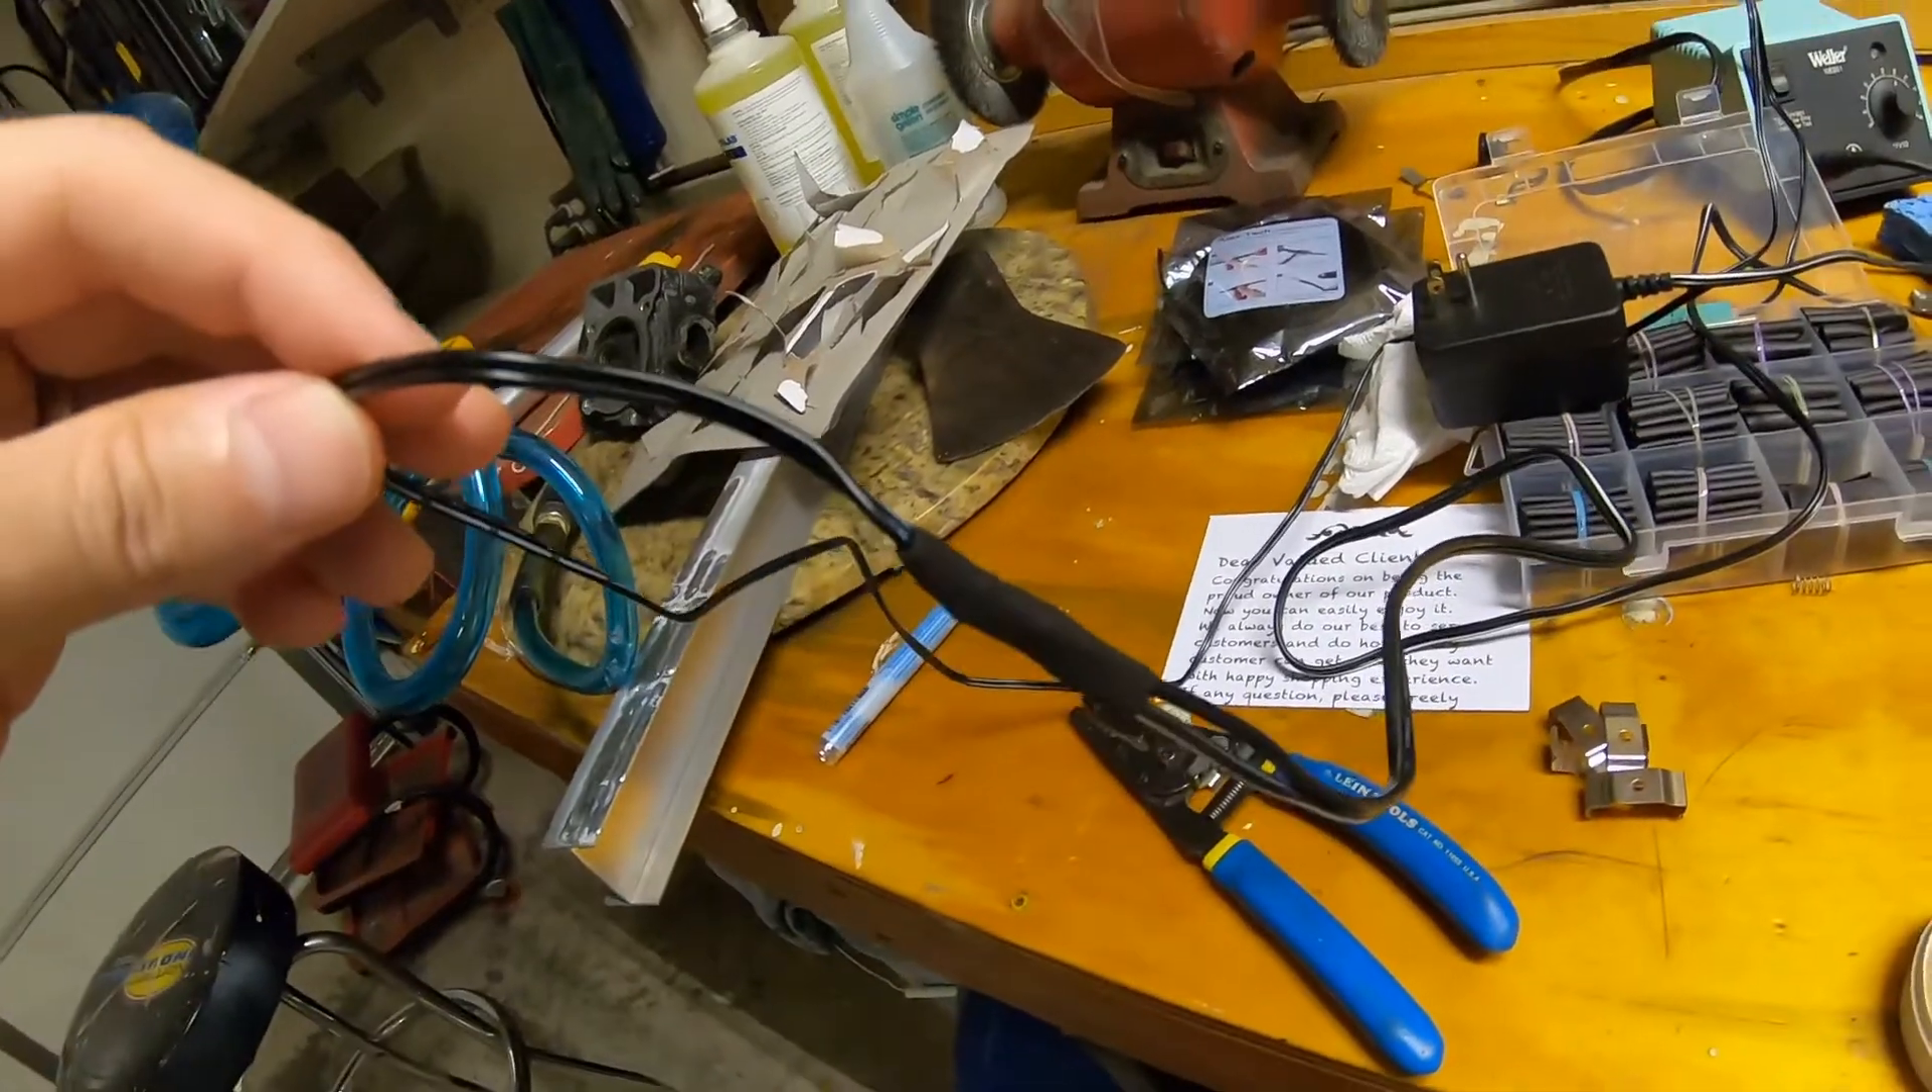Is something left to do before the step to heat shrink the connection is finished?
No.